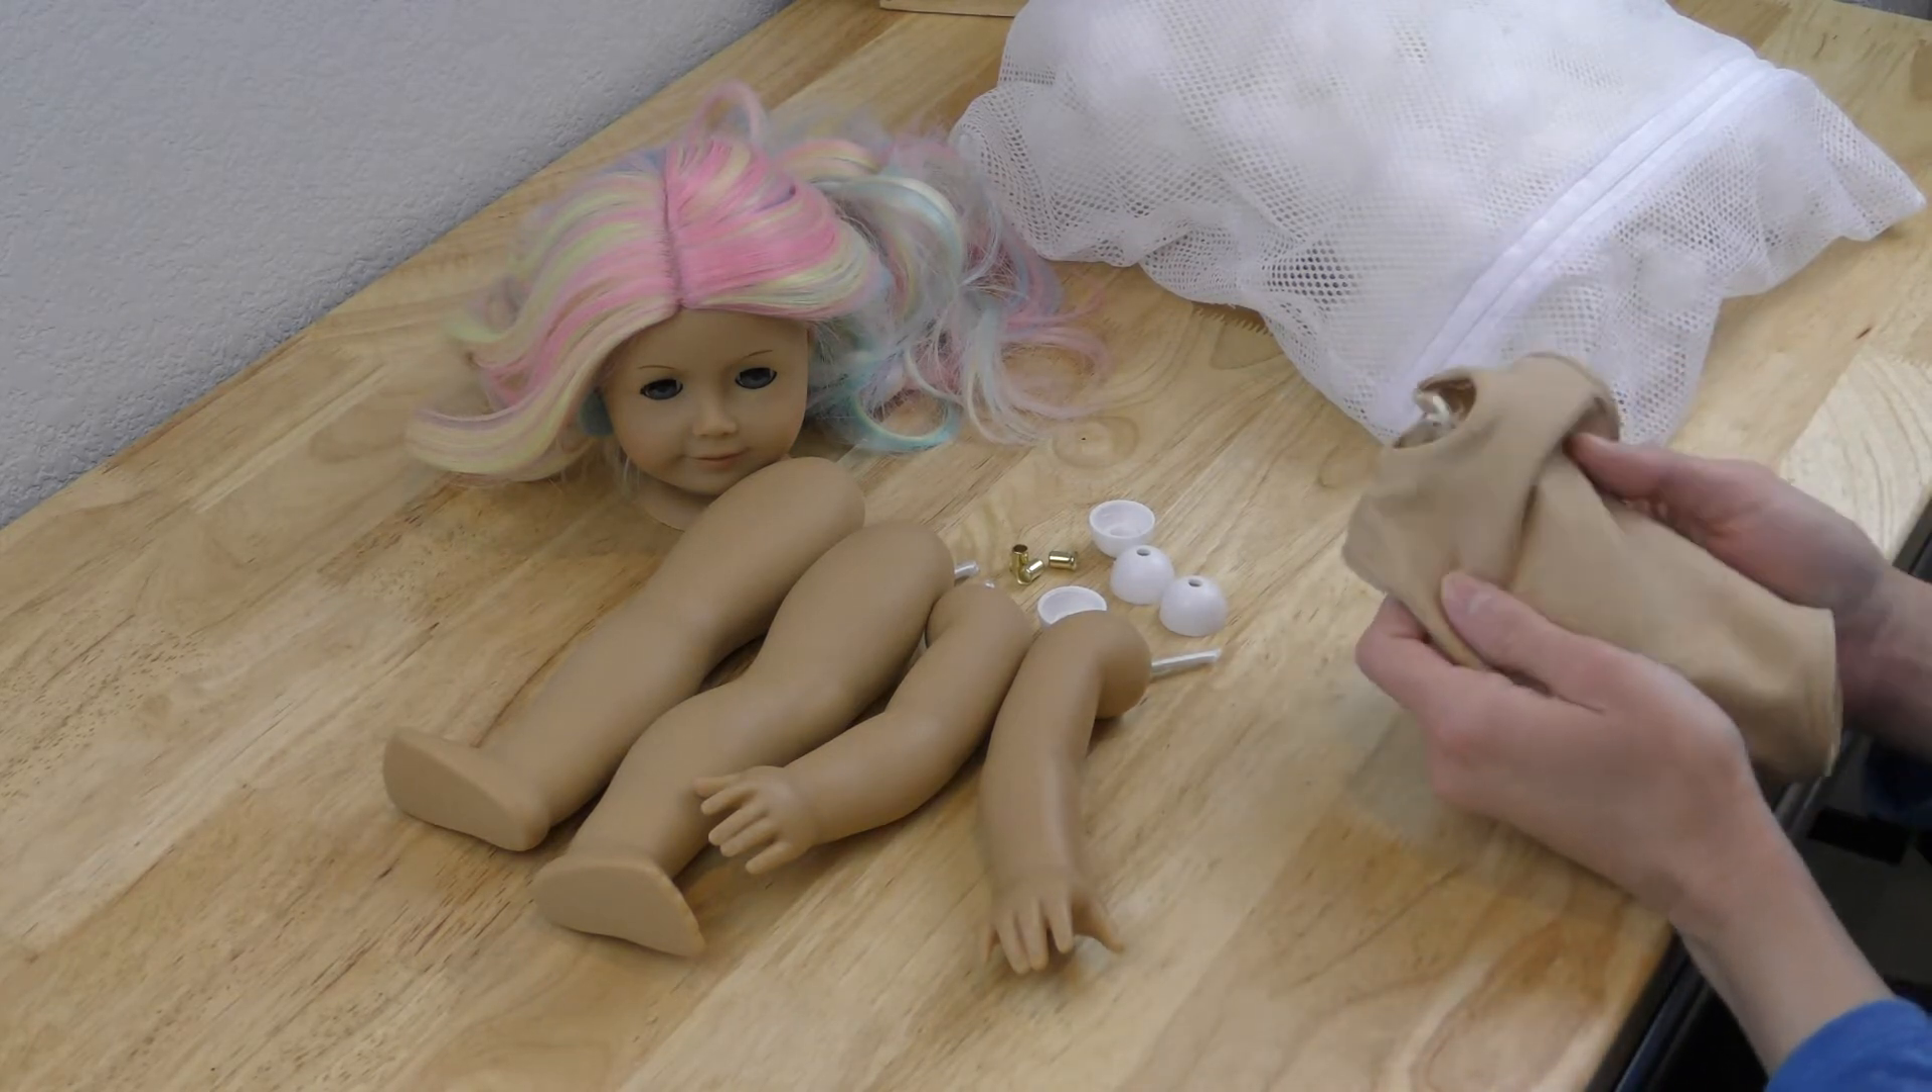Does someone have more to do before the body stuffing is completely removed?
No.